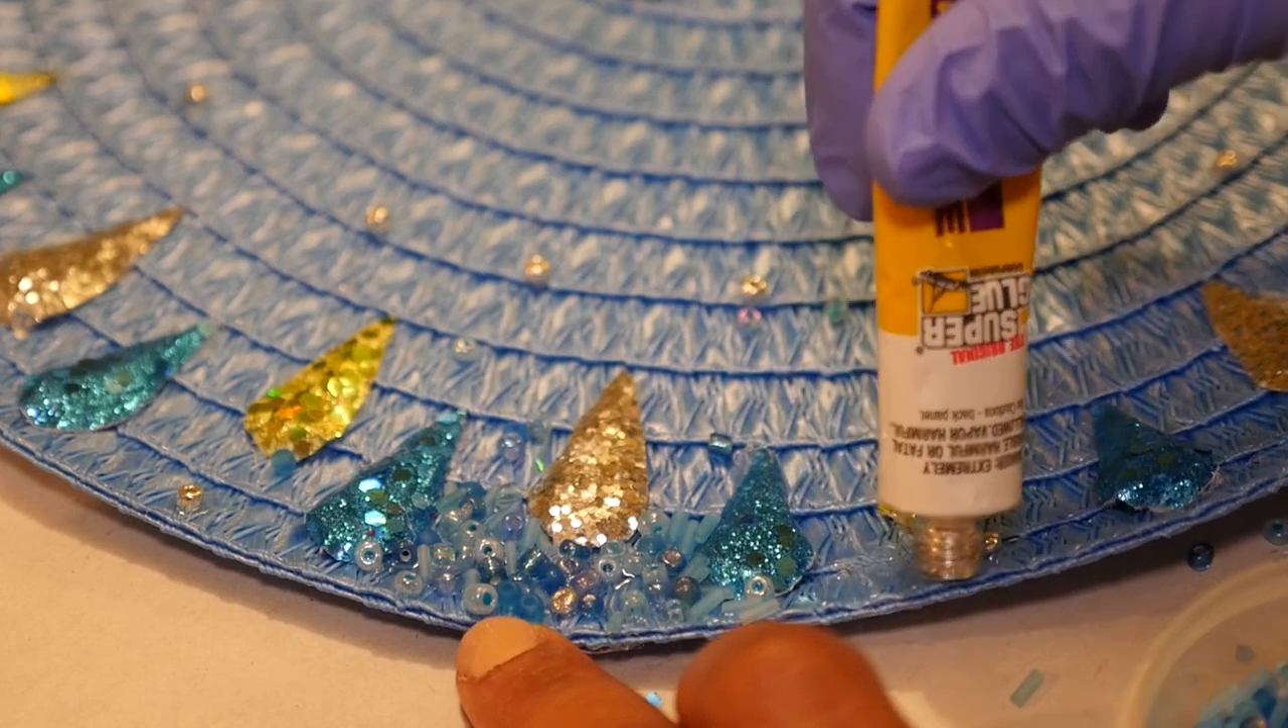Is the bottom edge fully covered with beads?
No.